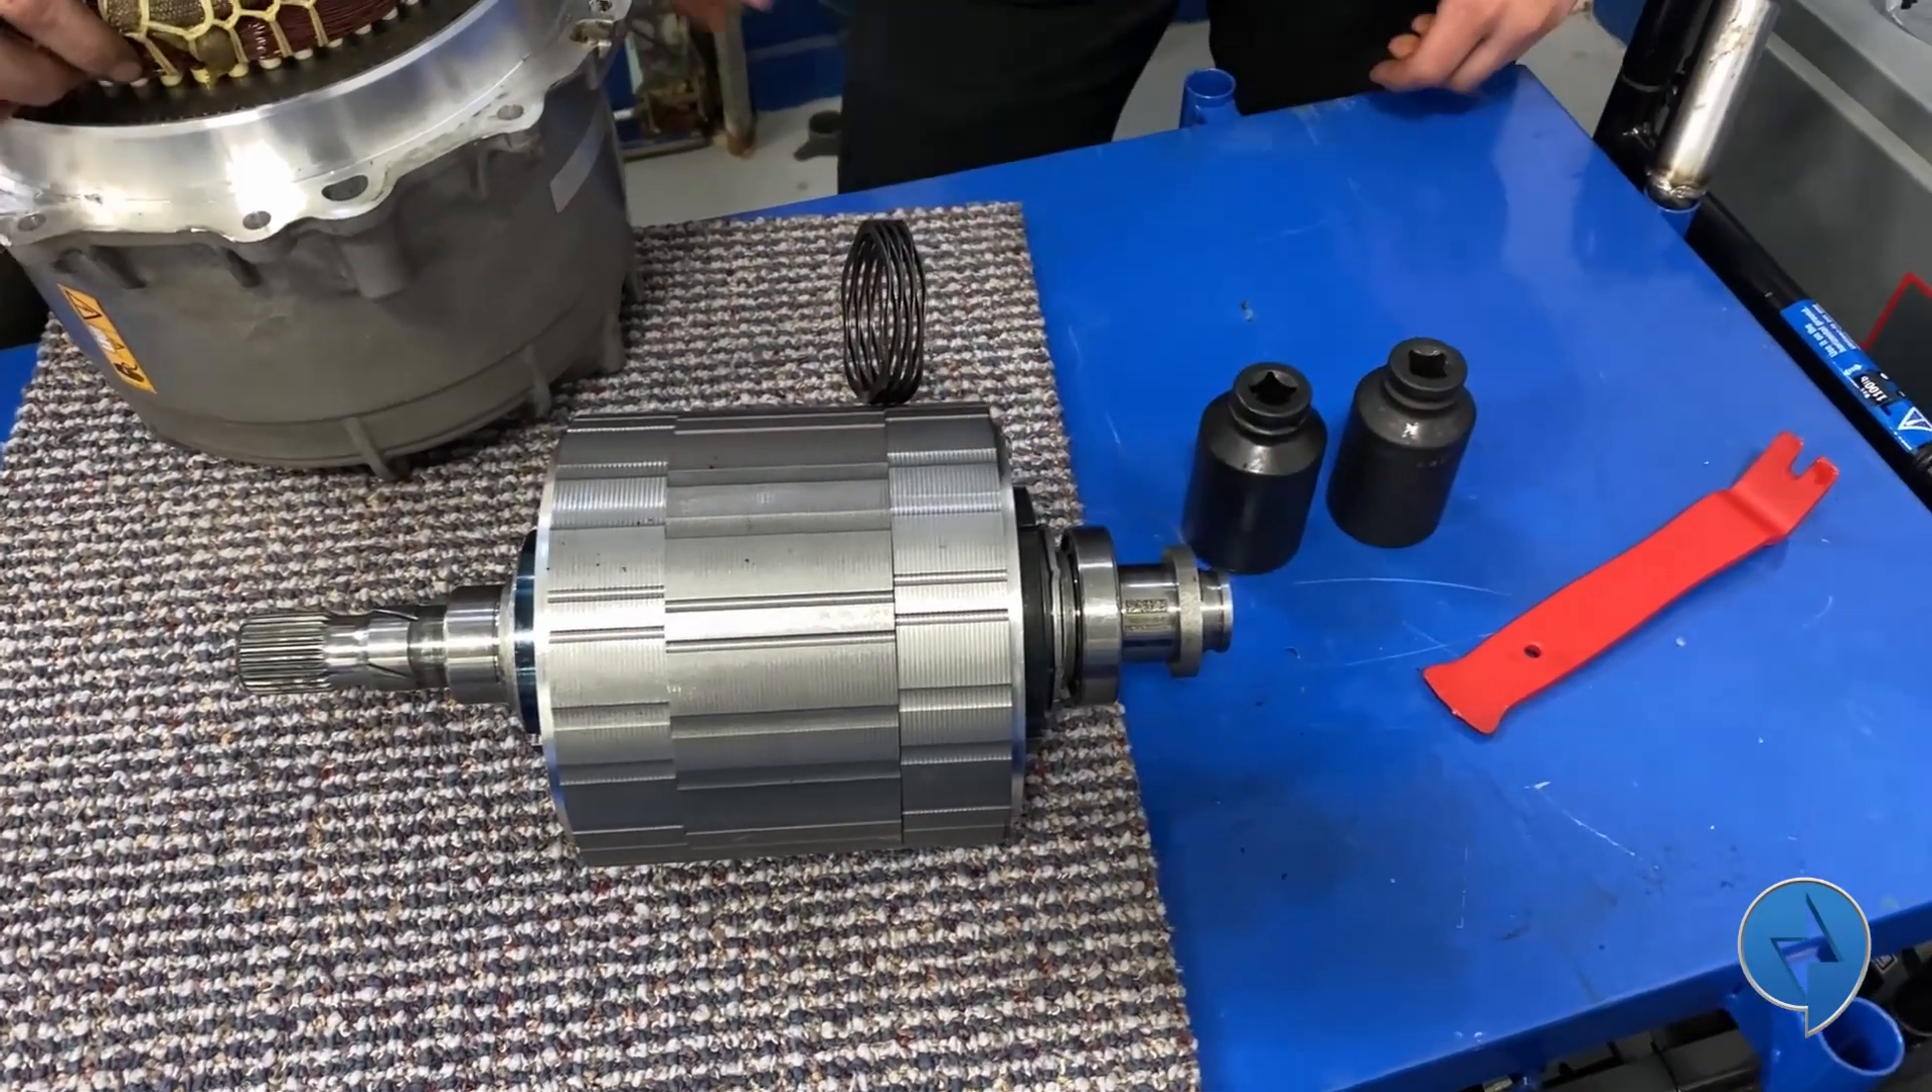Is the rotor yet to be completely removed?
No.